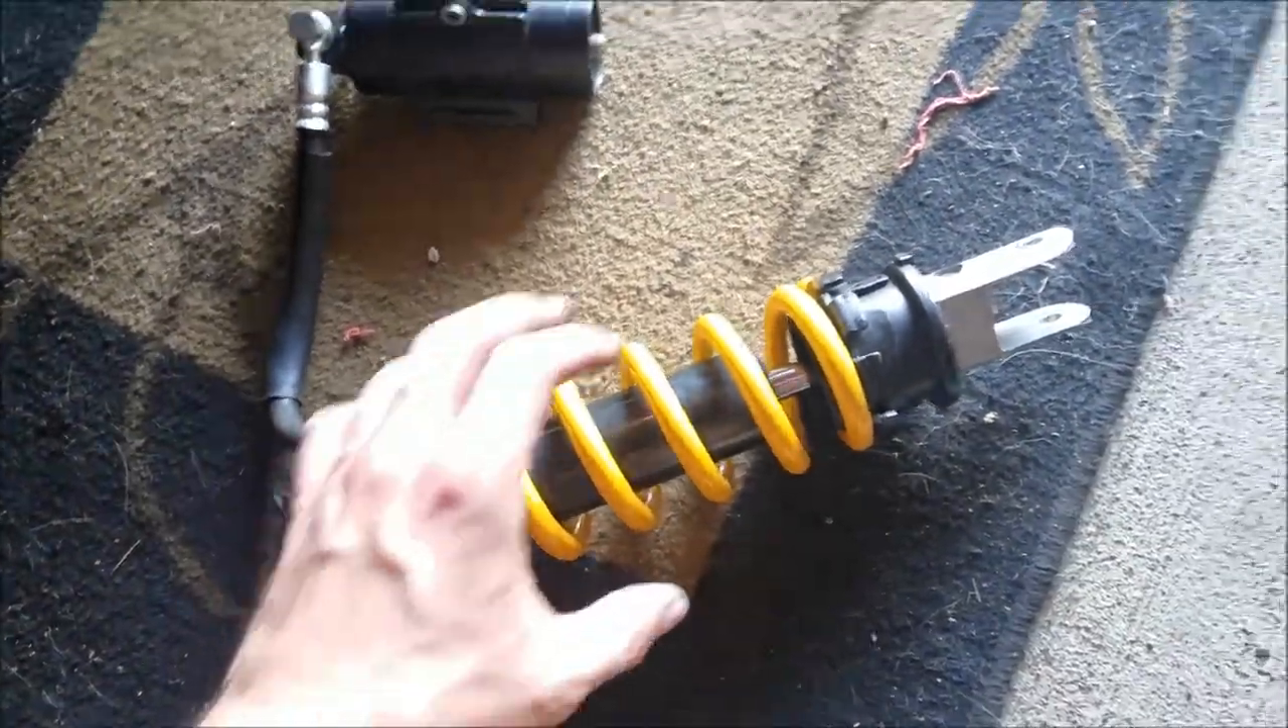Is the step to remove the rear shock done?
Yes.